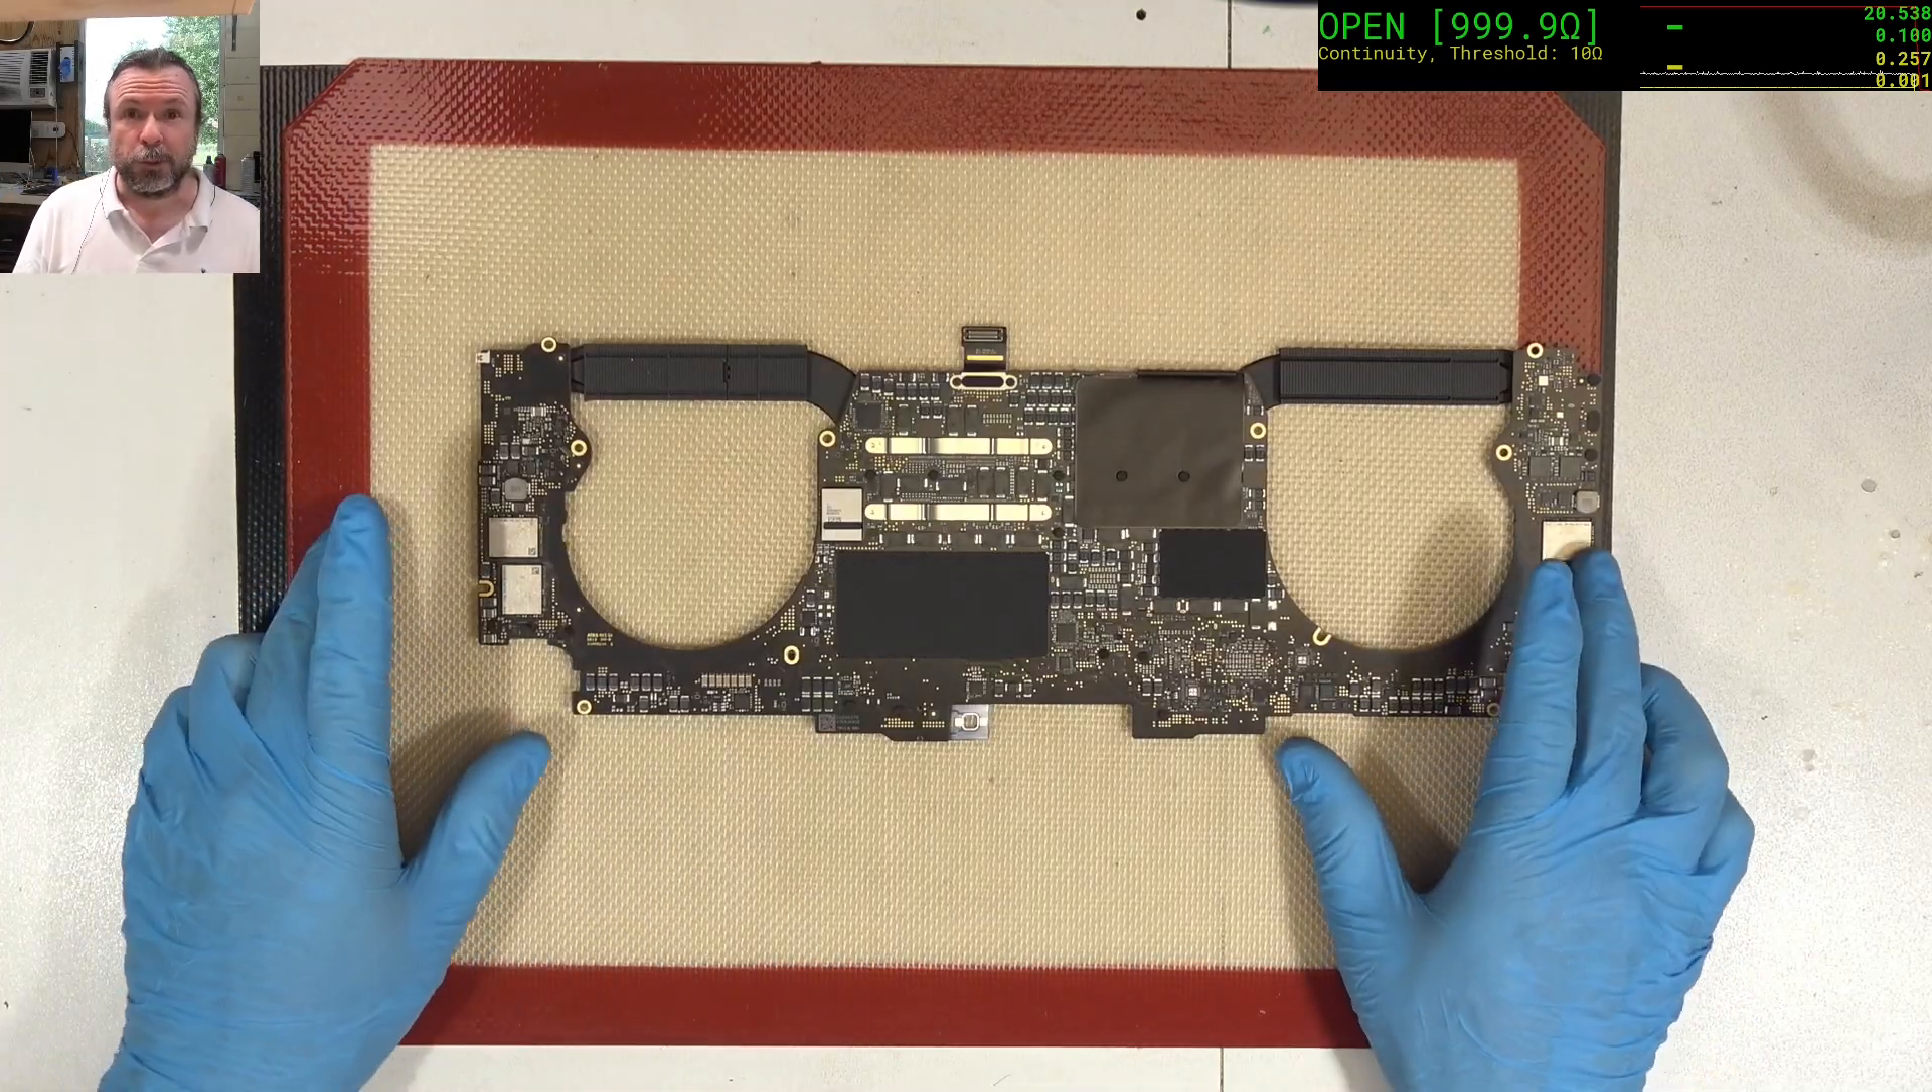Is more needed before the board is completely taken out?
No.